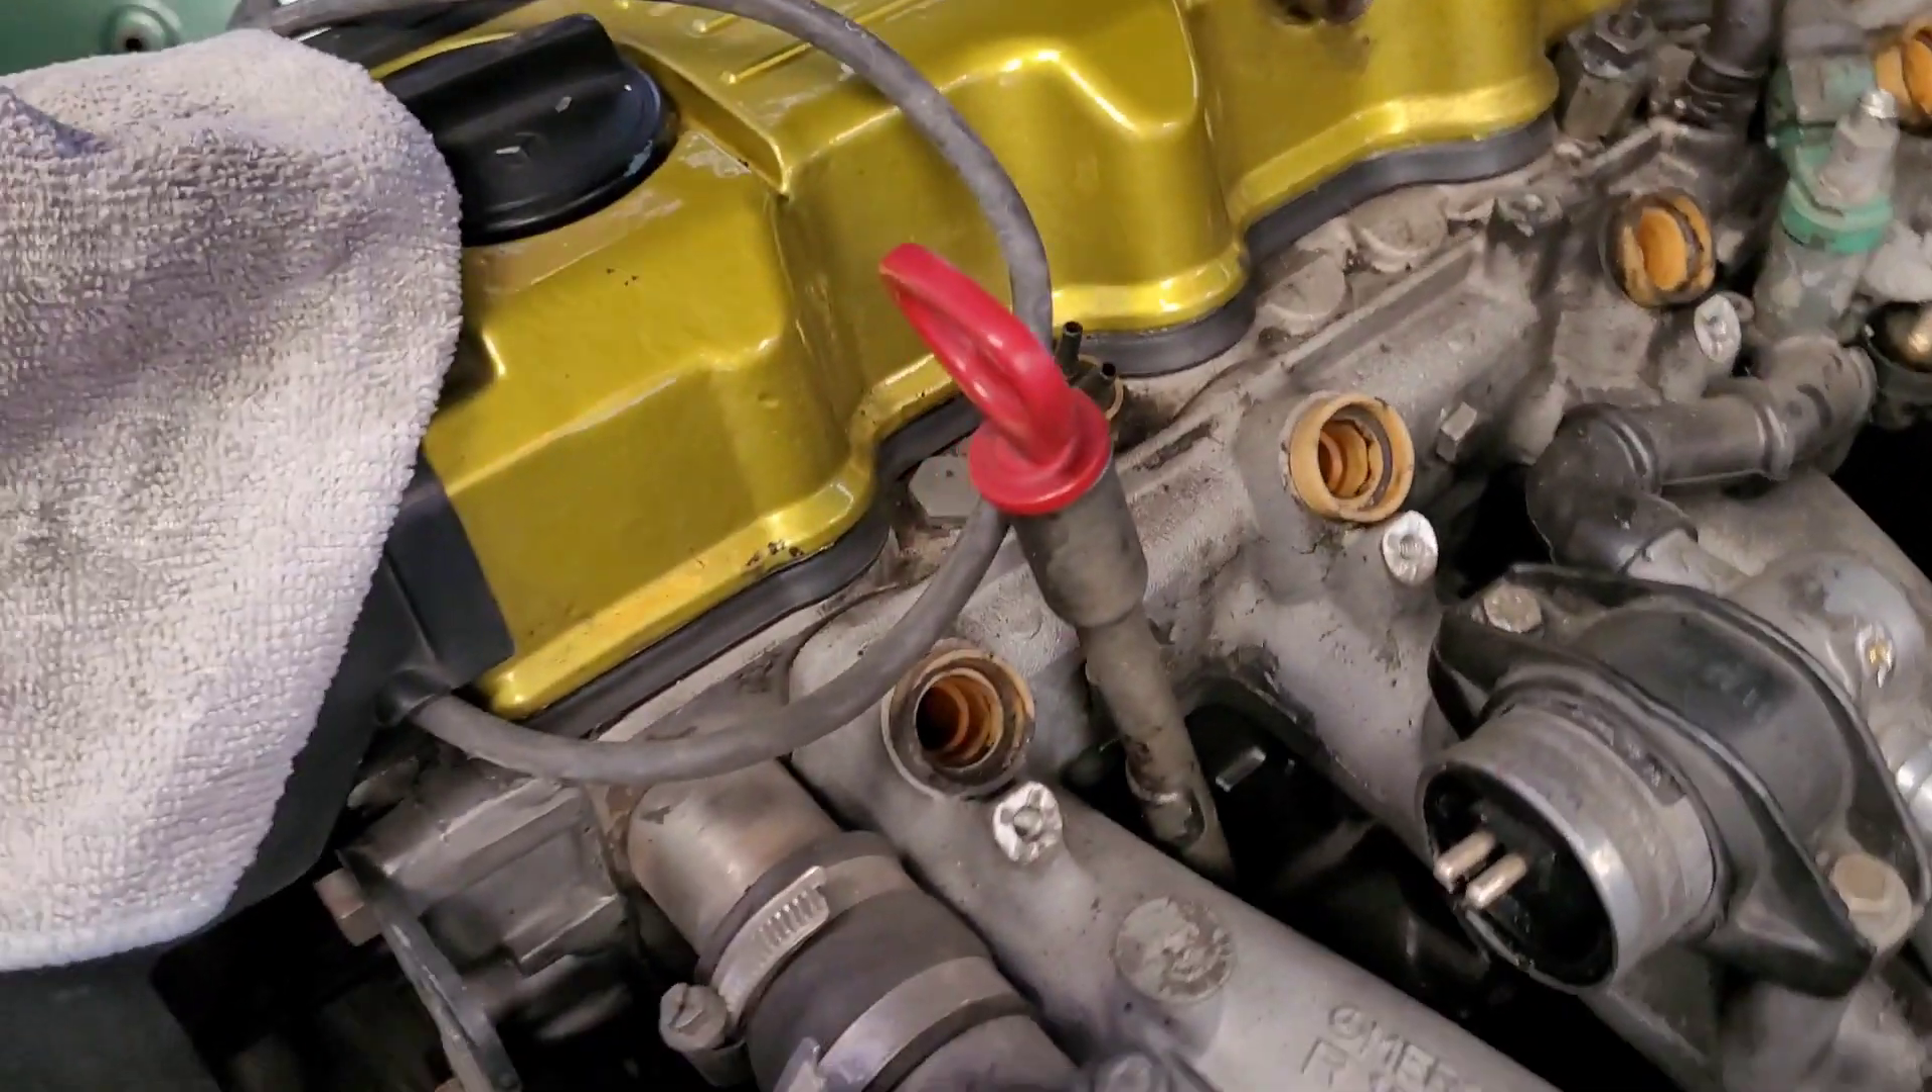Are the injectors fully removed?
Yes.